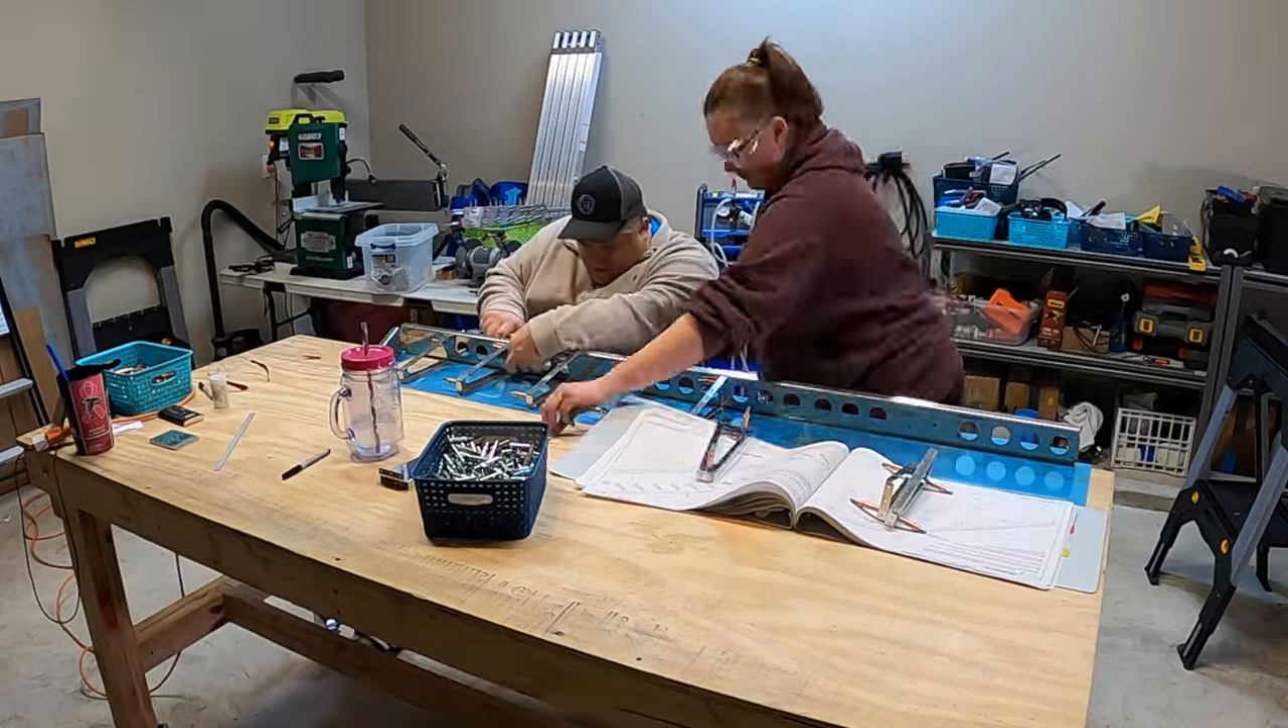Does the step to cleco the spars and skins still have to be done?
Yes.